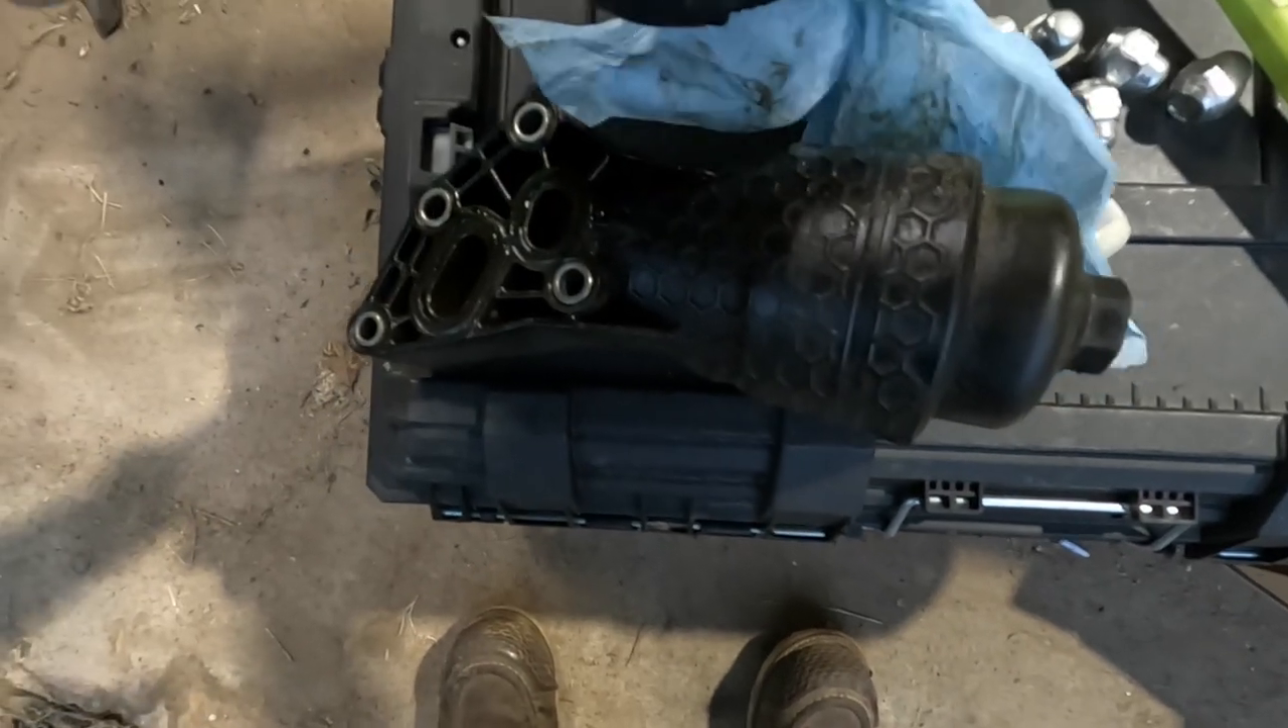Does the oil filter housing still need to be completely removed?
No.